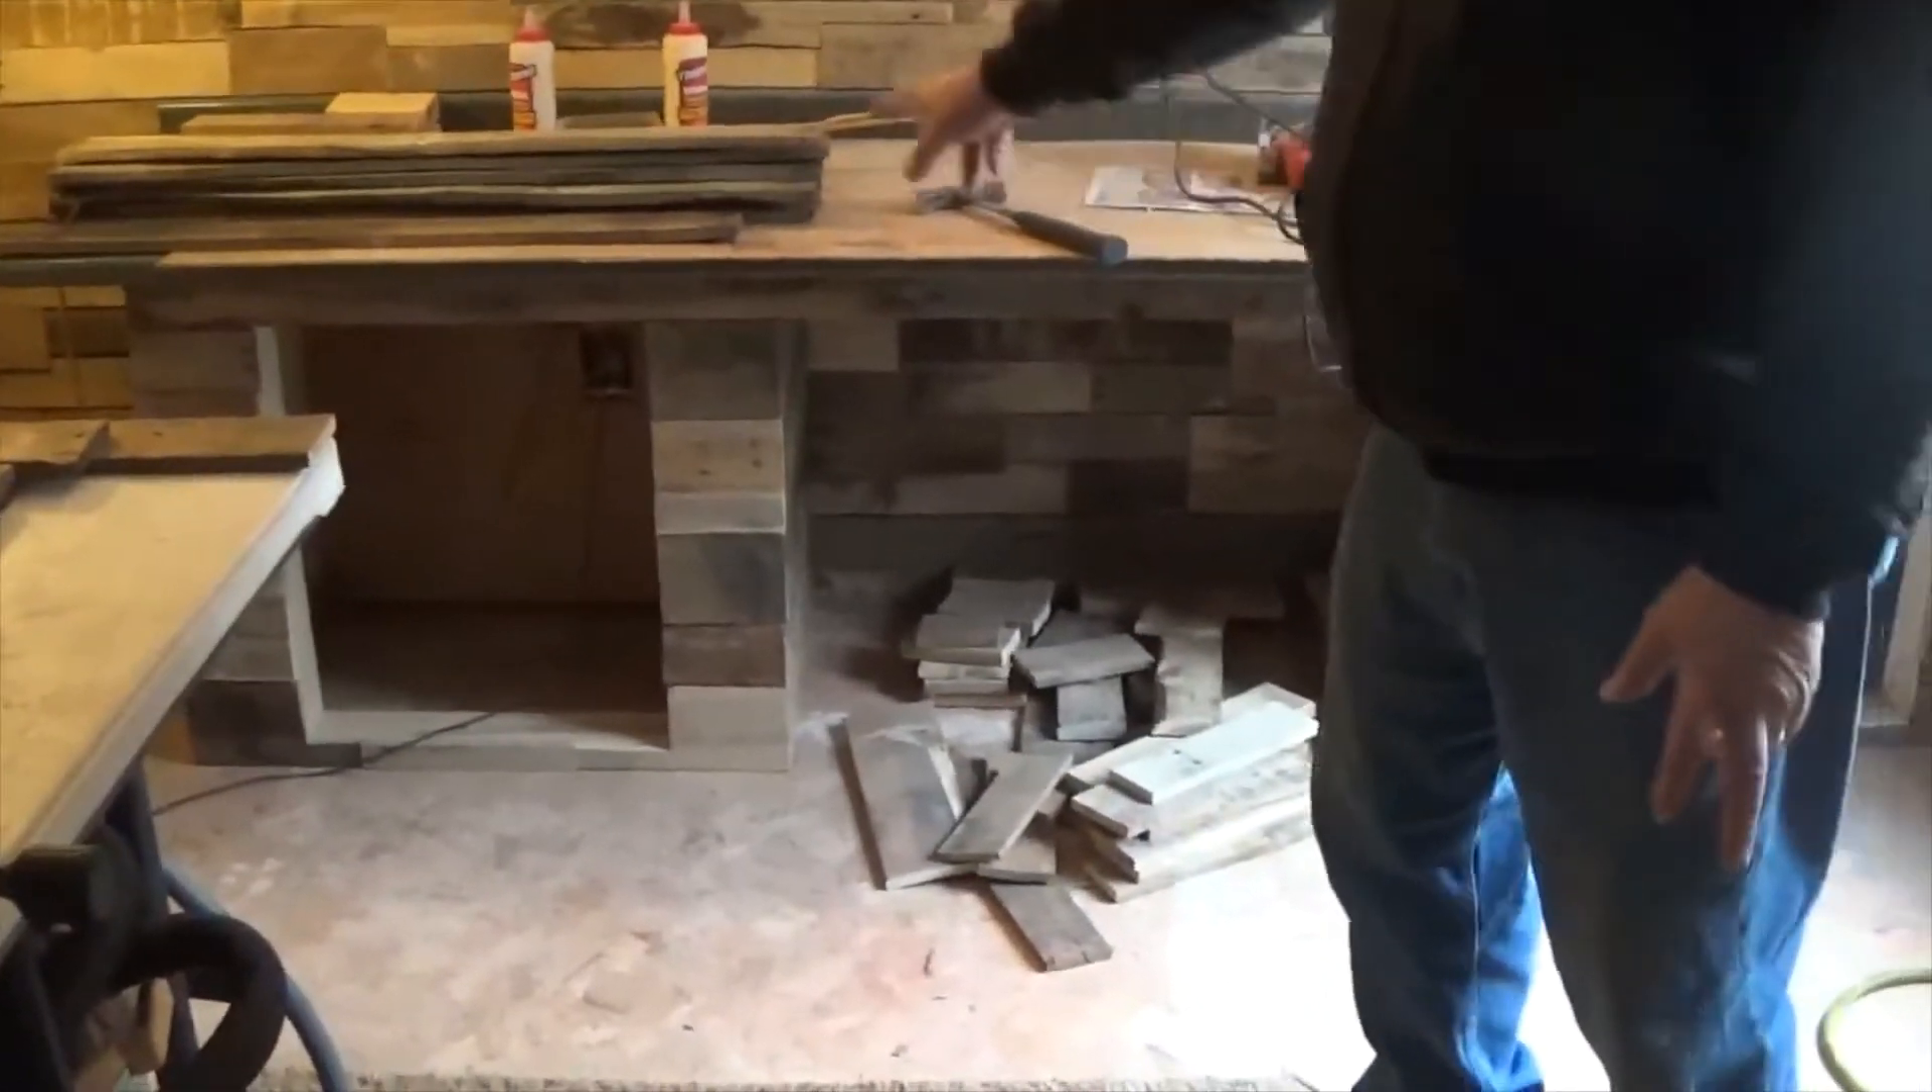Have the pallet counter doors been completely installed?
No.